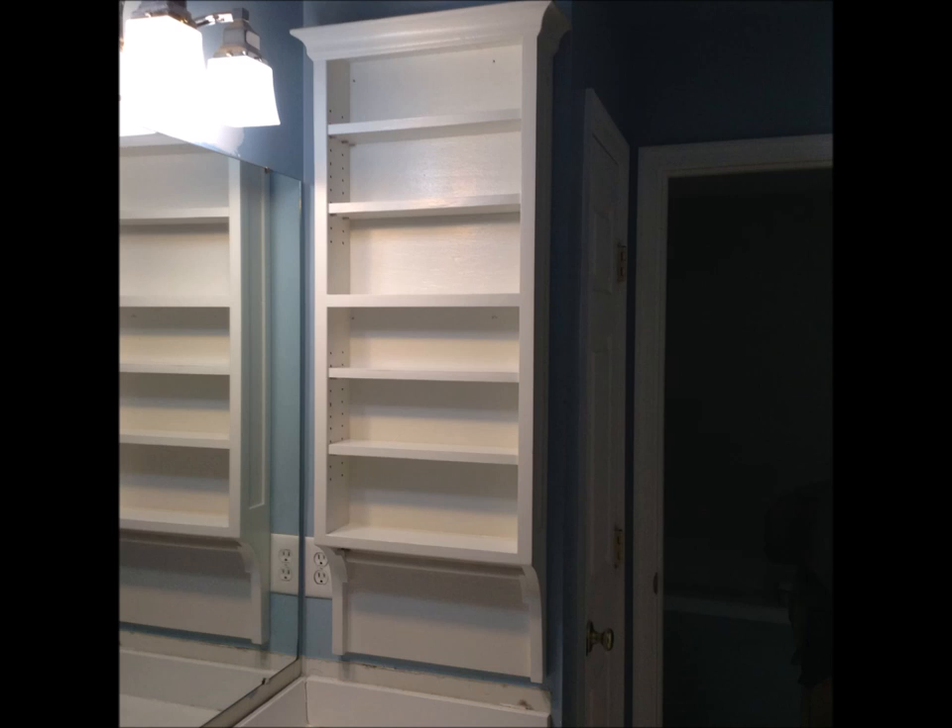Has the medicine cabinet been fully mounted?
Yes.